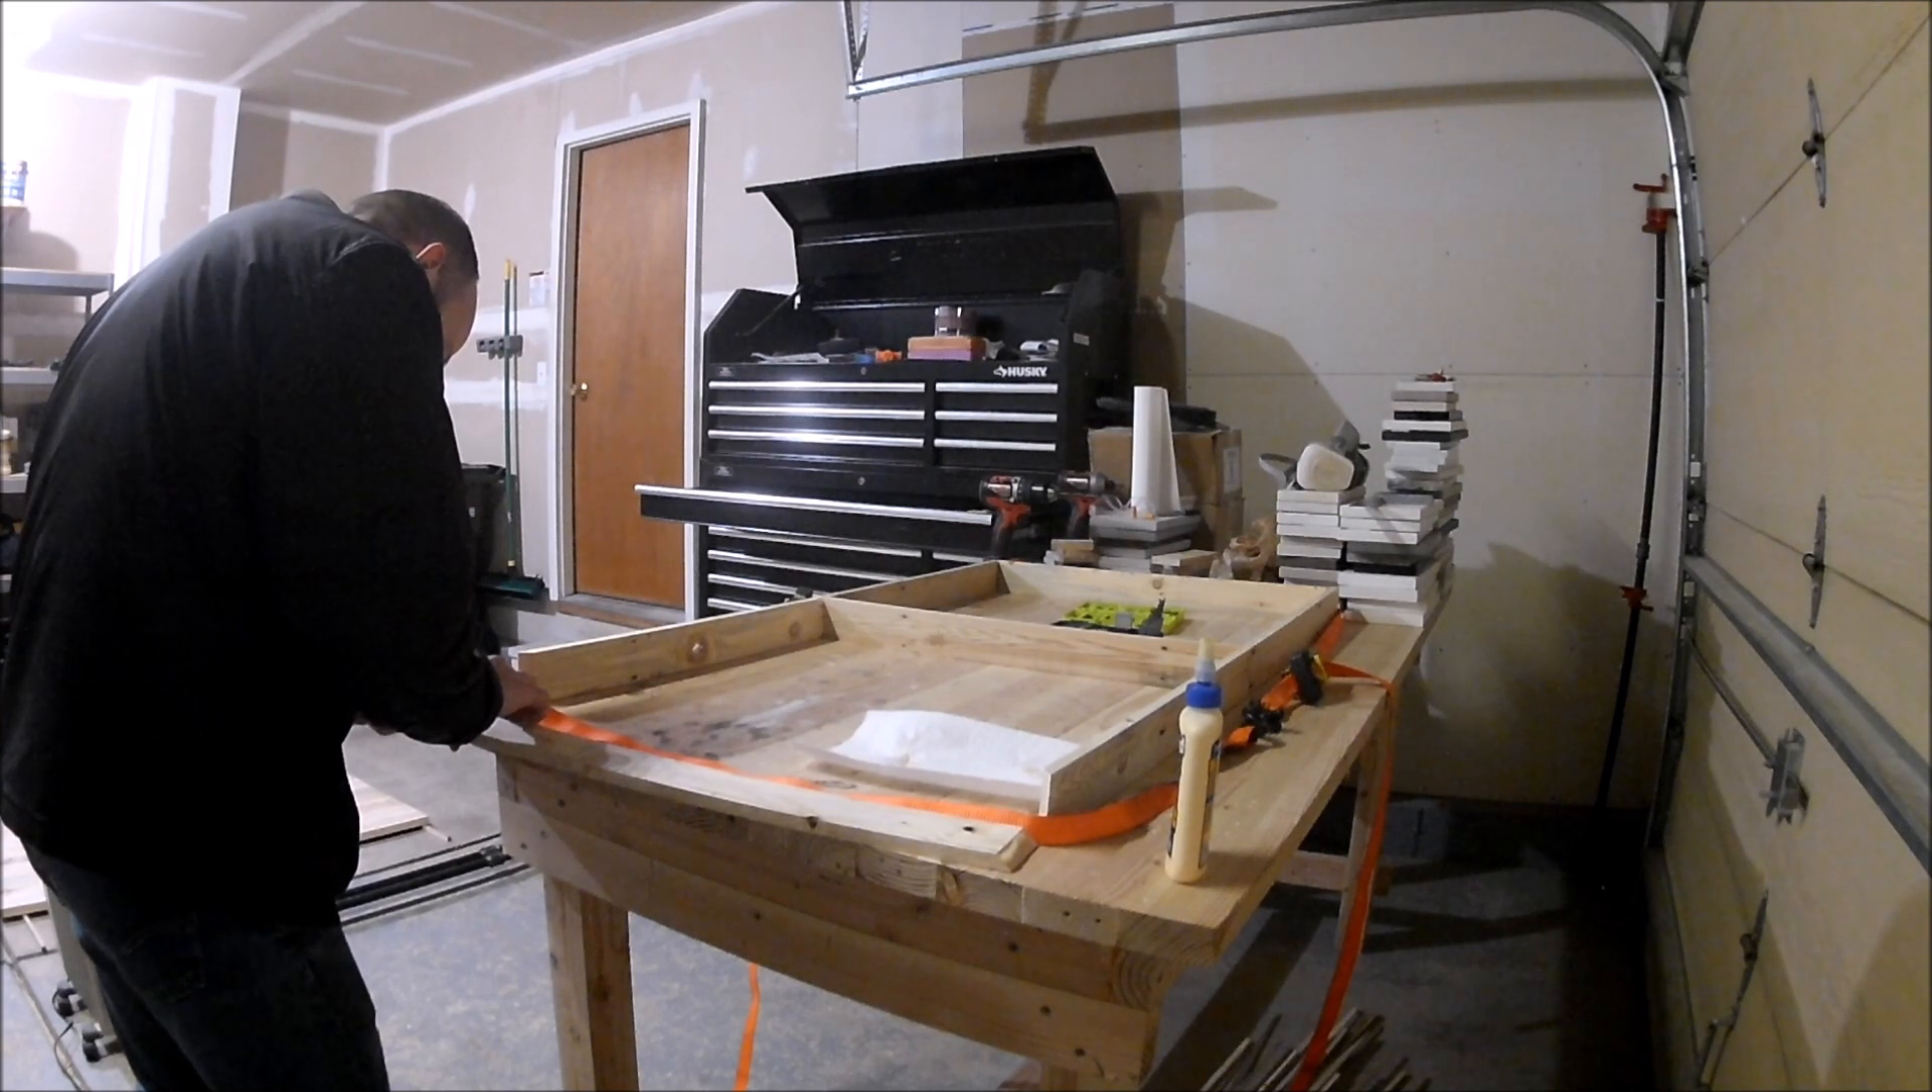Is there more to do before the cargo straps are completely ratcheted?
Yes.